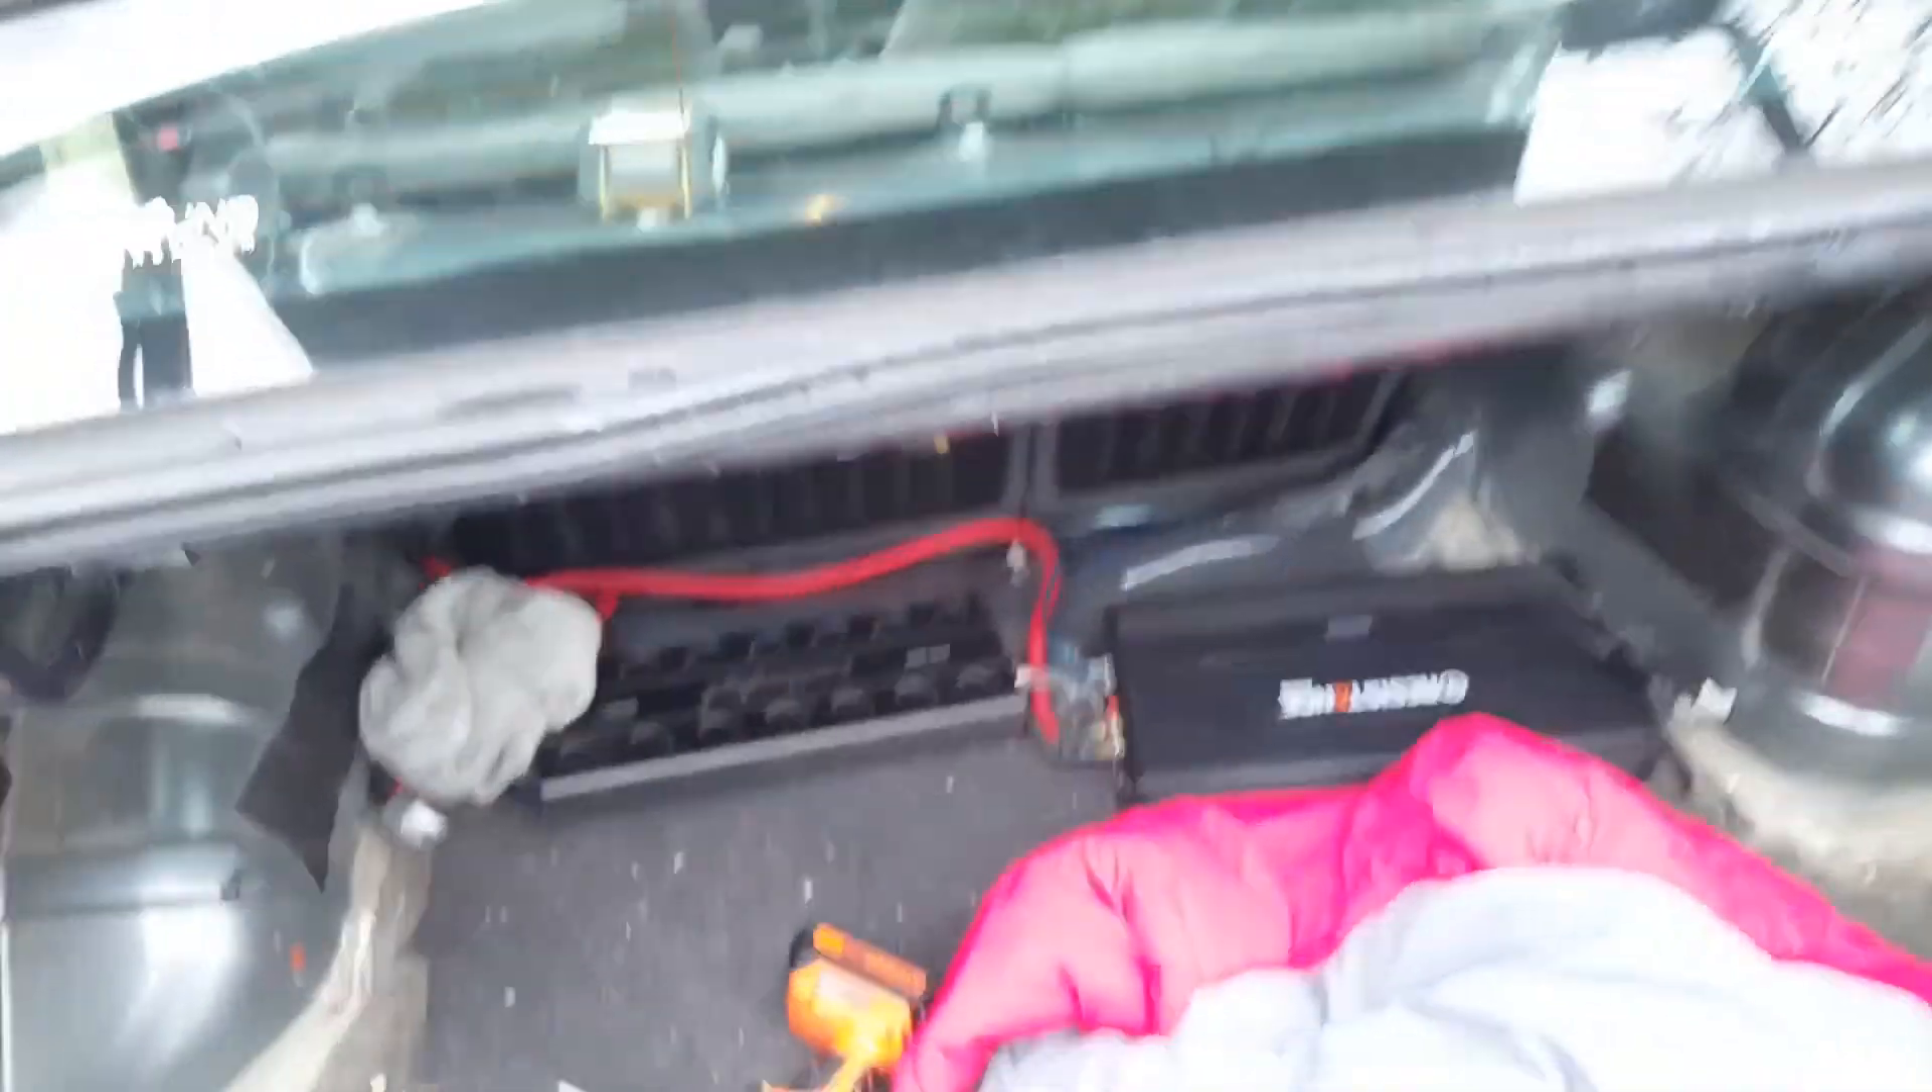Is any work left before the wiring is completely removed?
Yes.